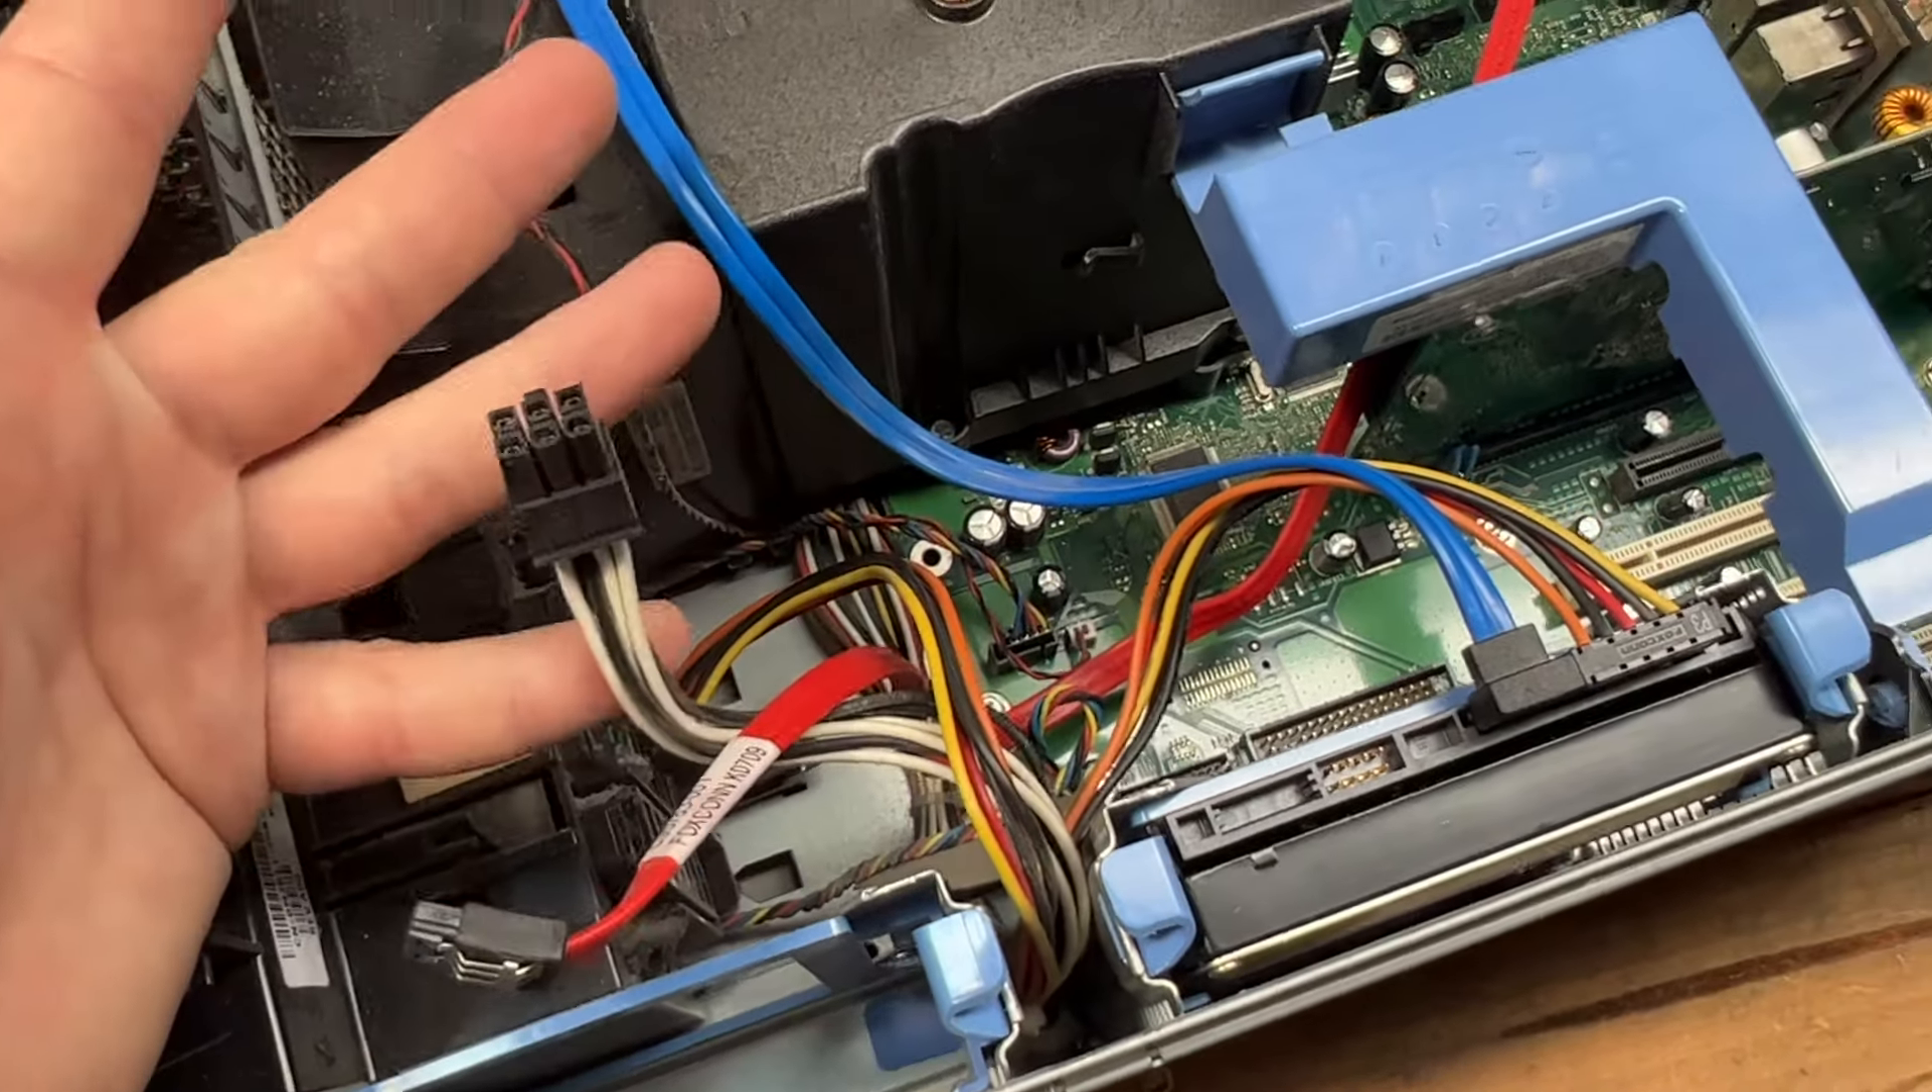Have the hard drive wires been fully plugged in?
Yes.